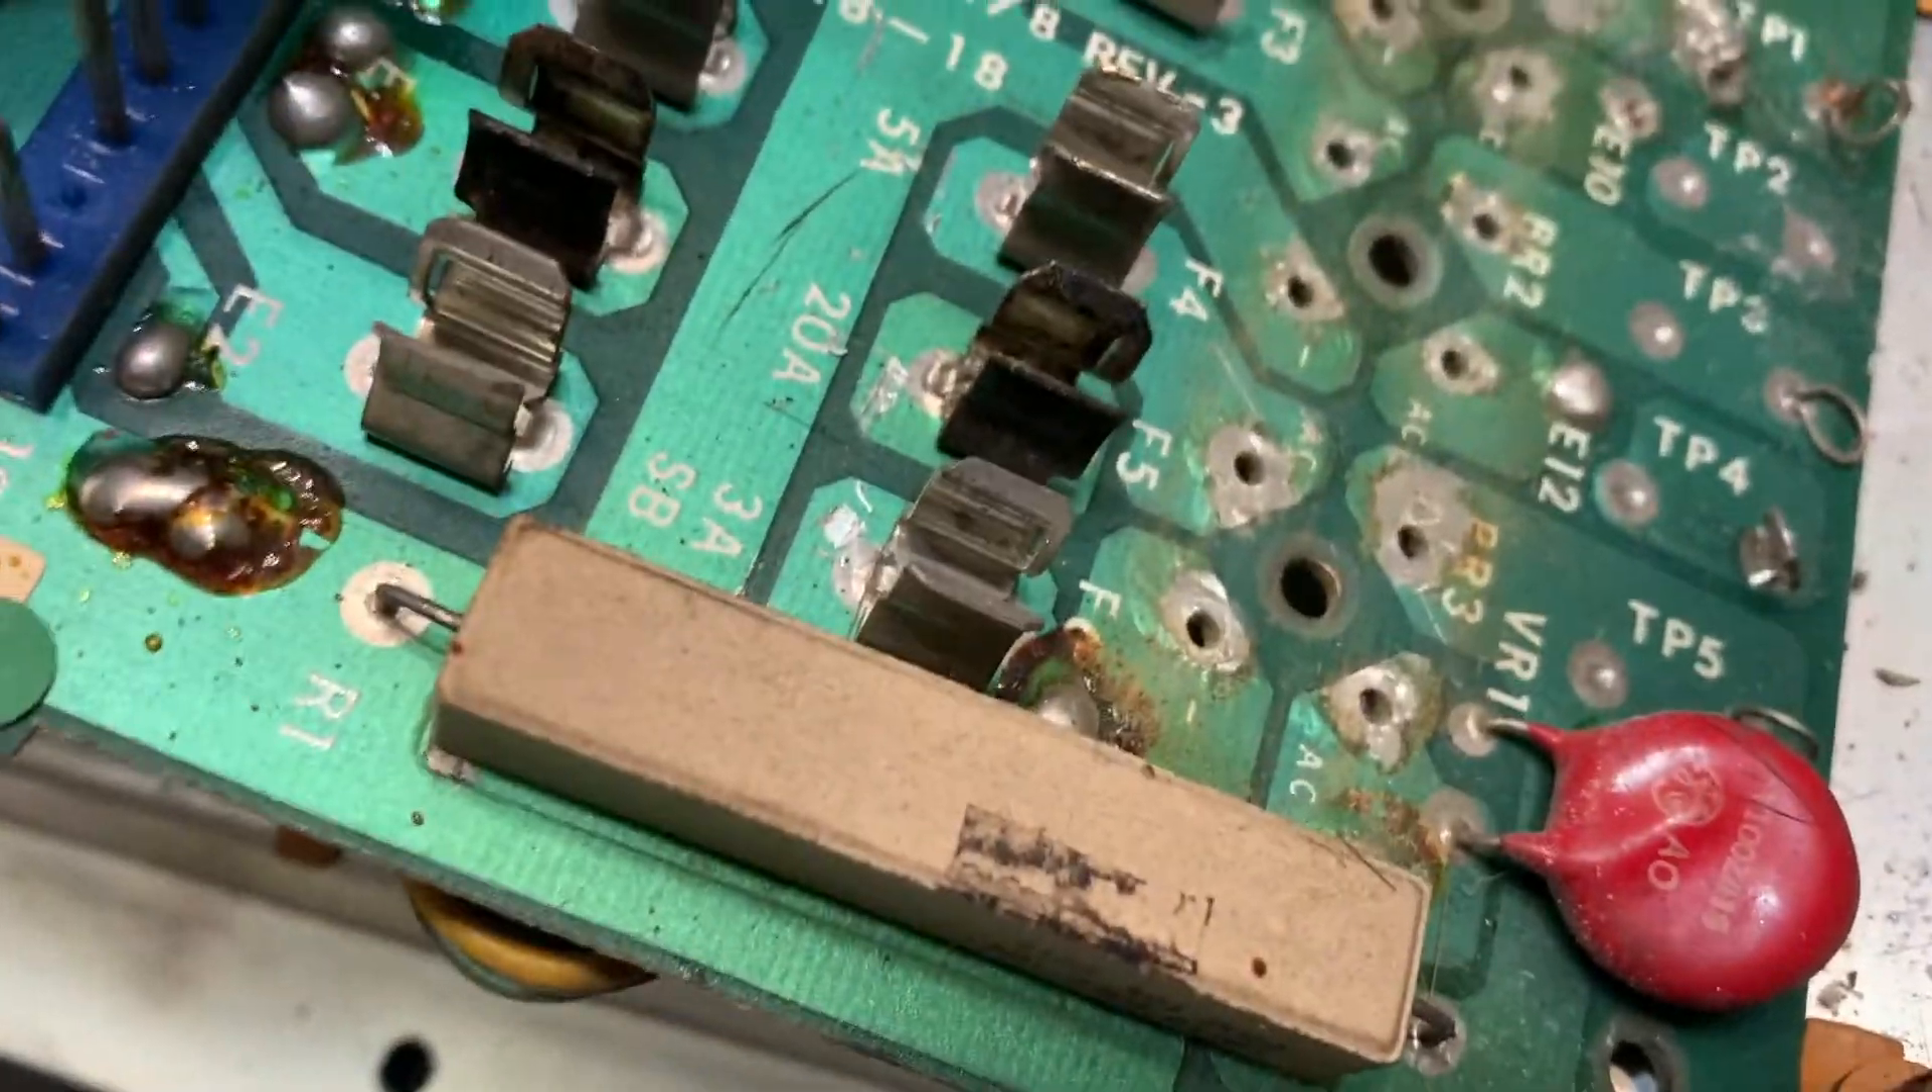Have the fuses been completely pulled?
Yes.